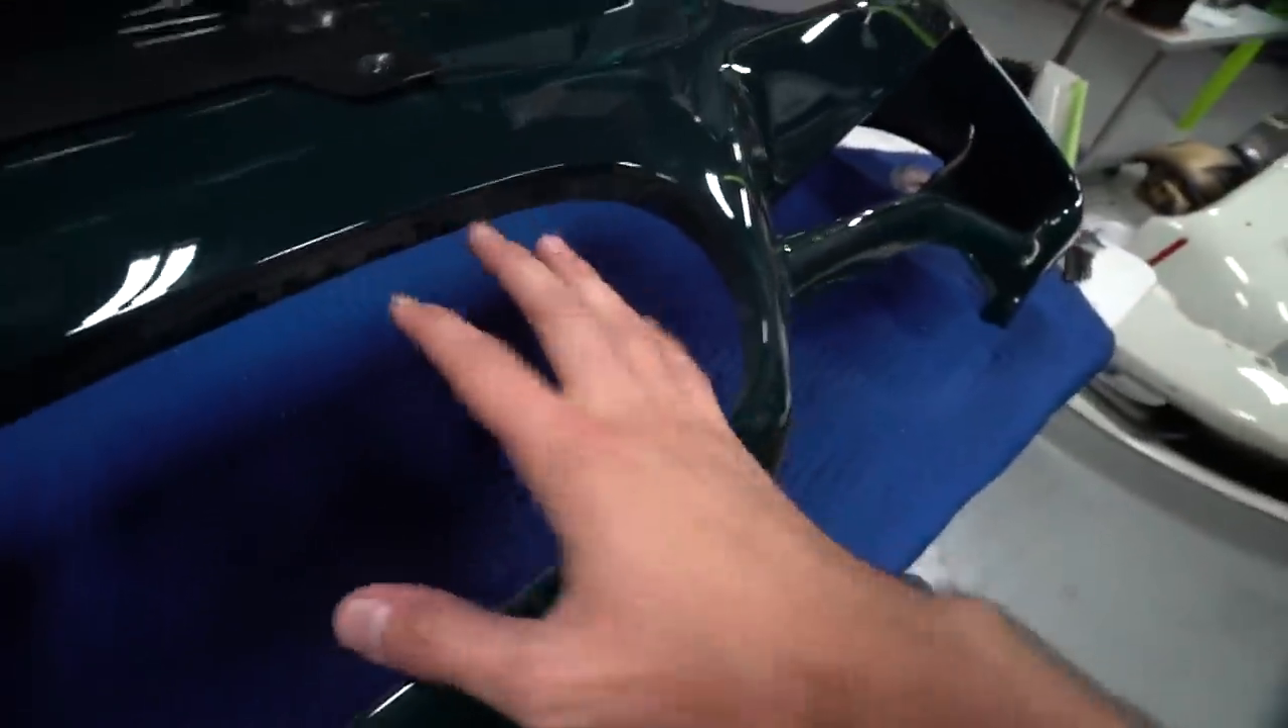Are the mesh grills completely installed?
No.